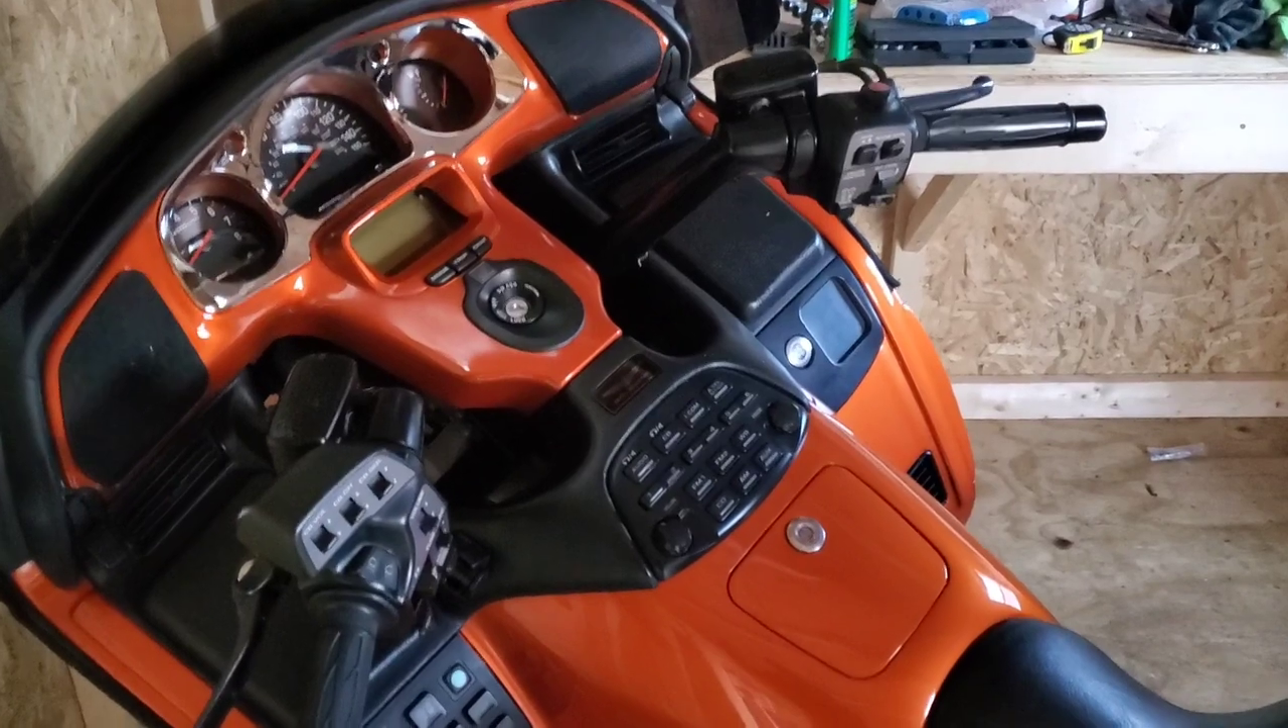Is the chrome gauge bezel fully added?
Yes.